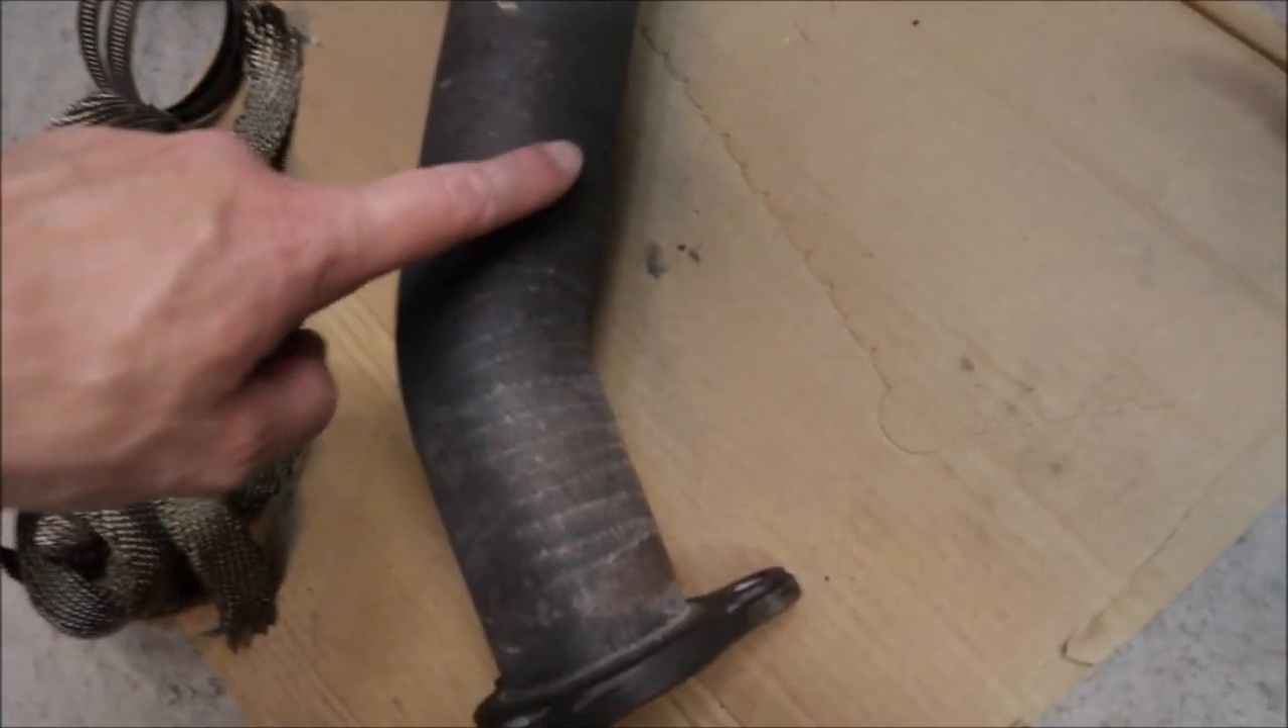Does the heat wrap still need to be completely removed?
No.